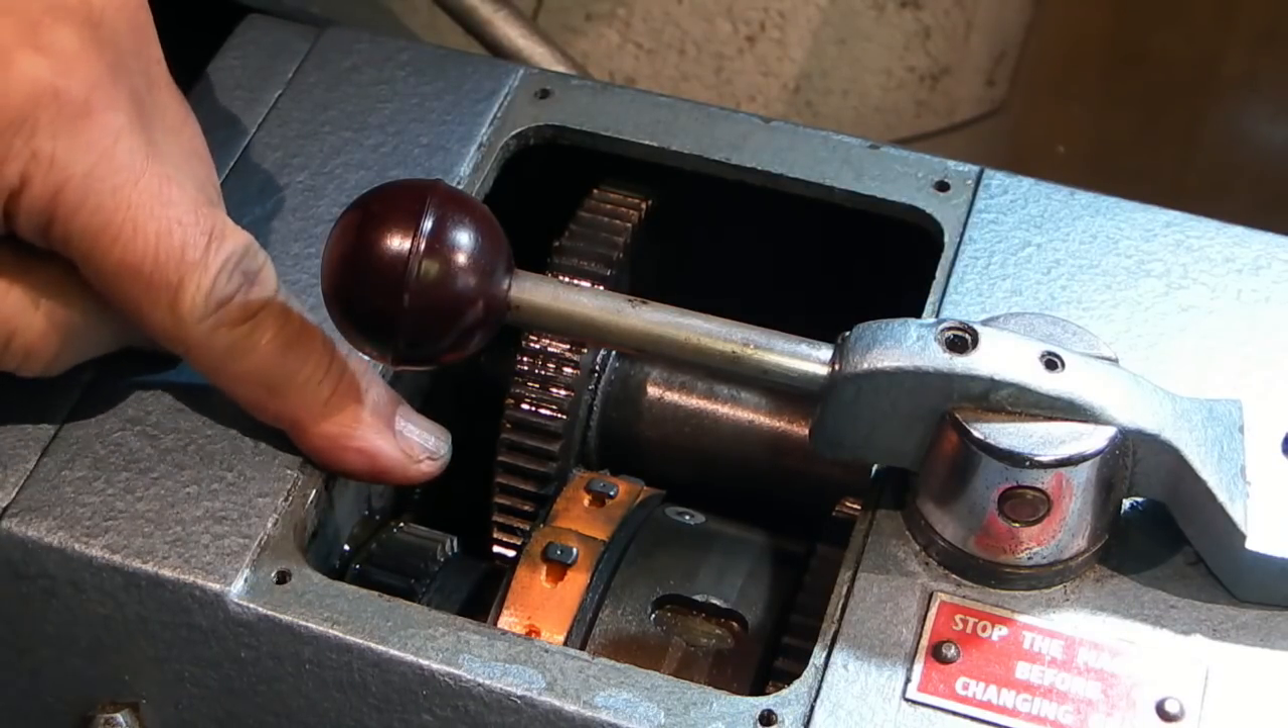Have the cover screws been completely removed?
Yes.